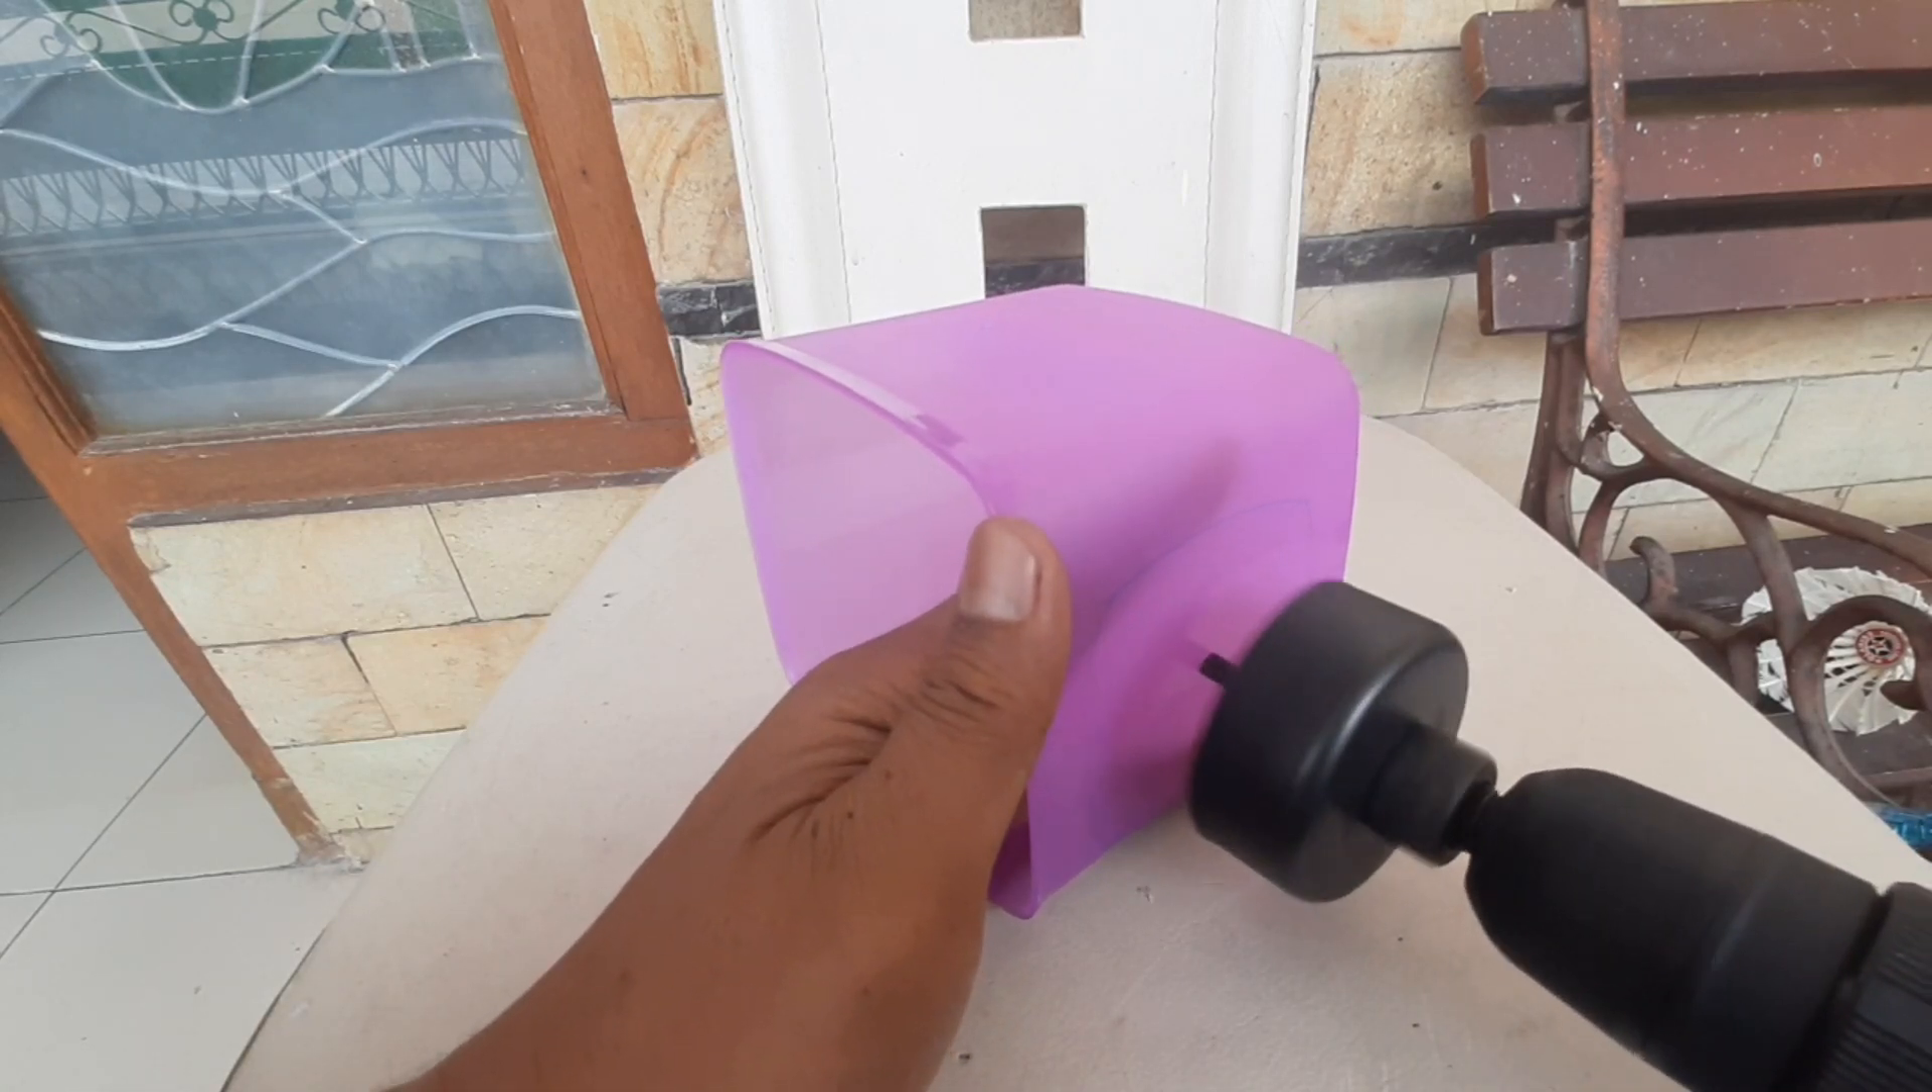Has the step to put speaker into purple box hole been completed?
No.